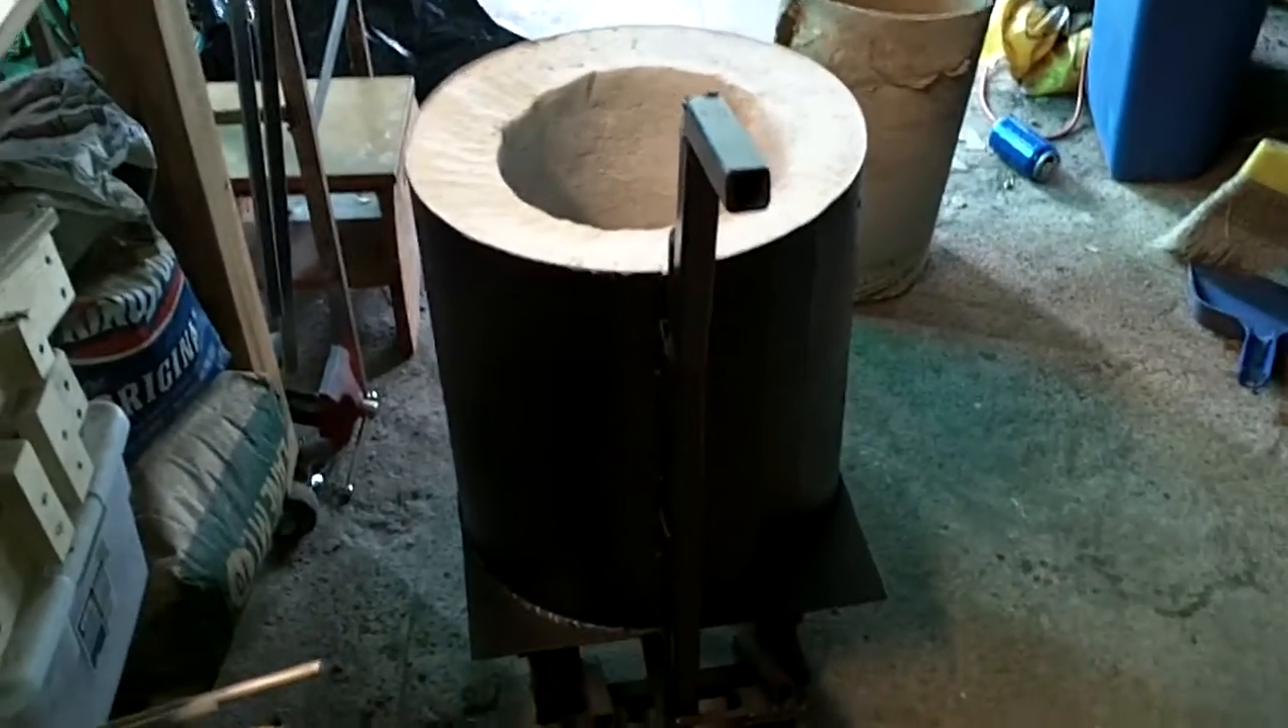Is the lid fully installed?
No.